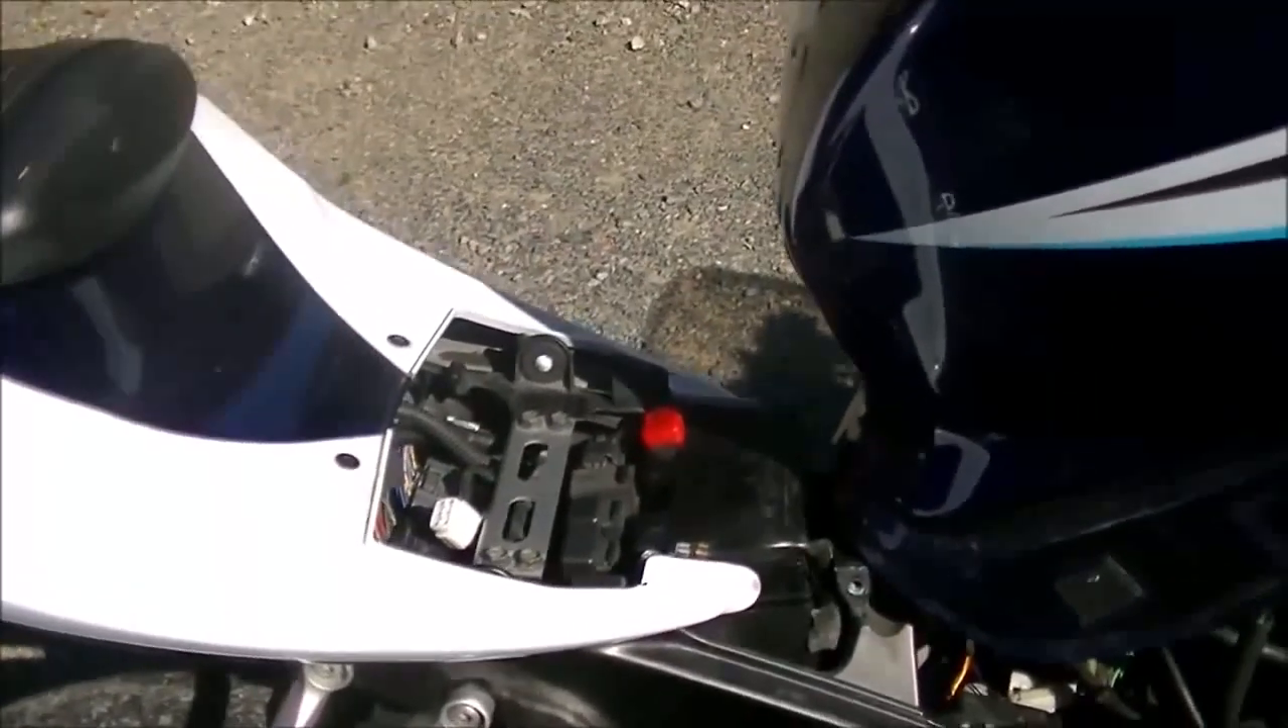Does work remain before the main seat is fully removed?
No.